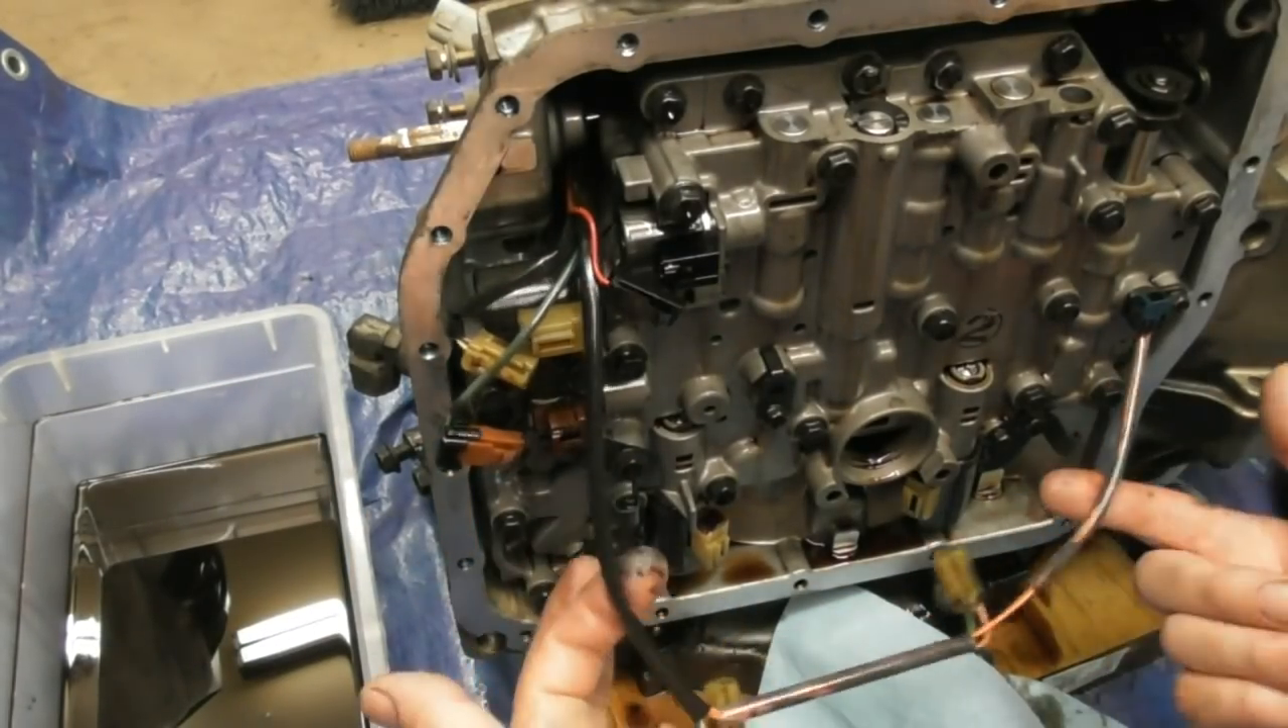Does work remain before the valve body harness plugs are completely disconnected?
Yes.